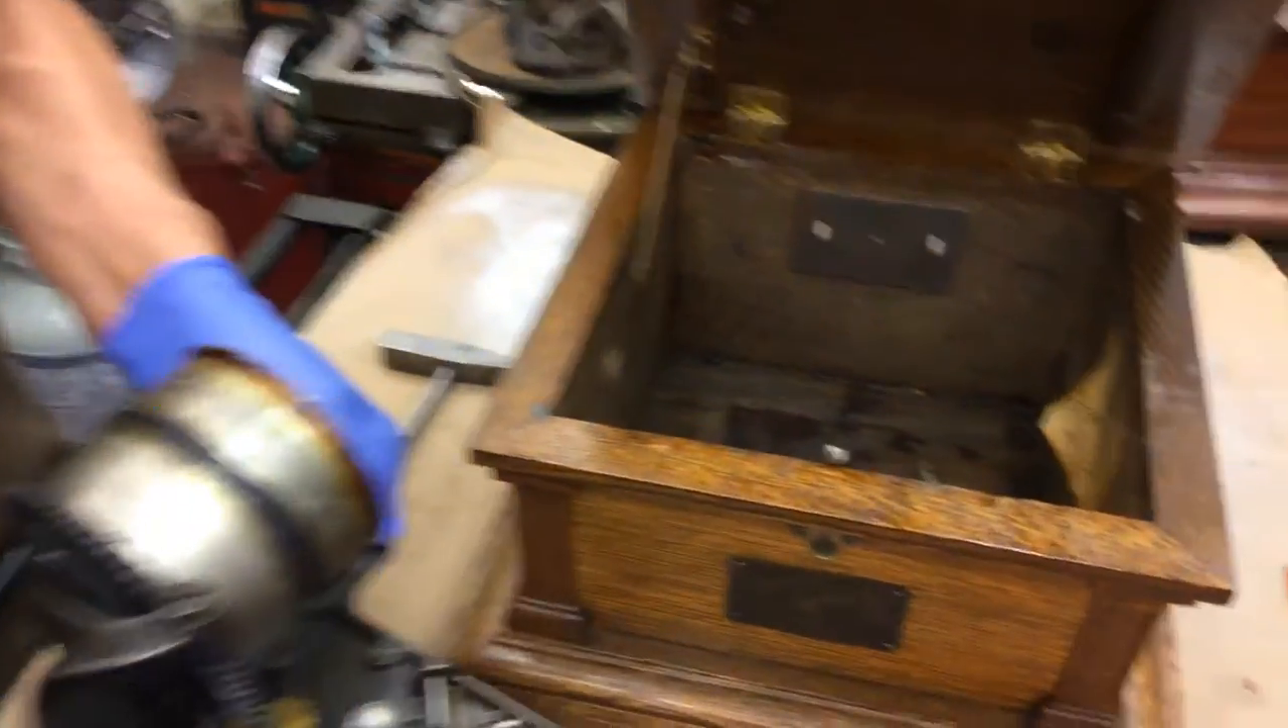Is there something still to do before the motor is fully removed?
No.